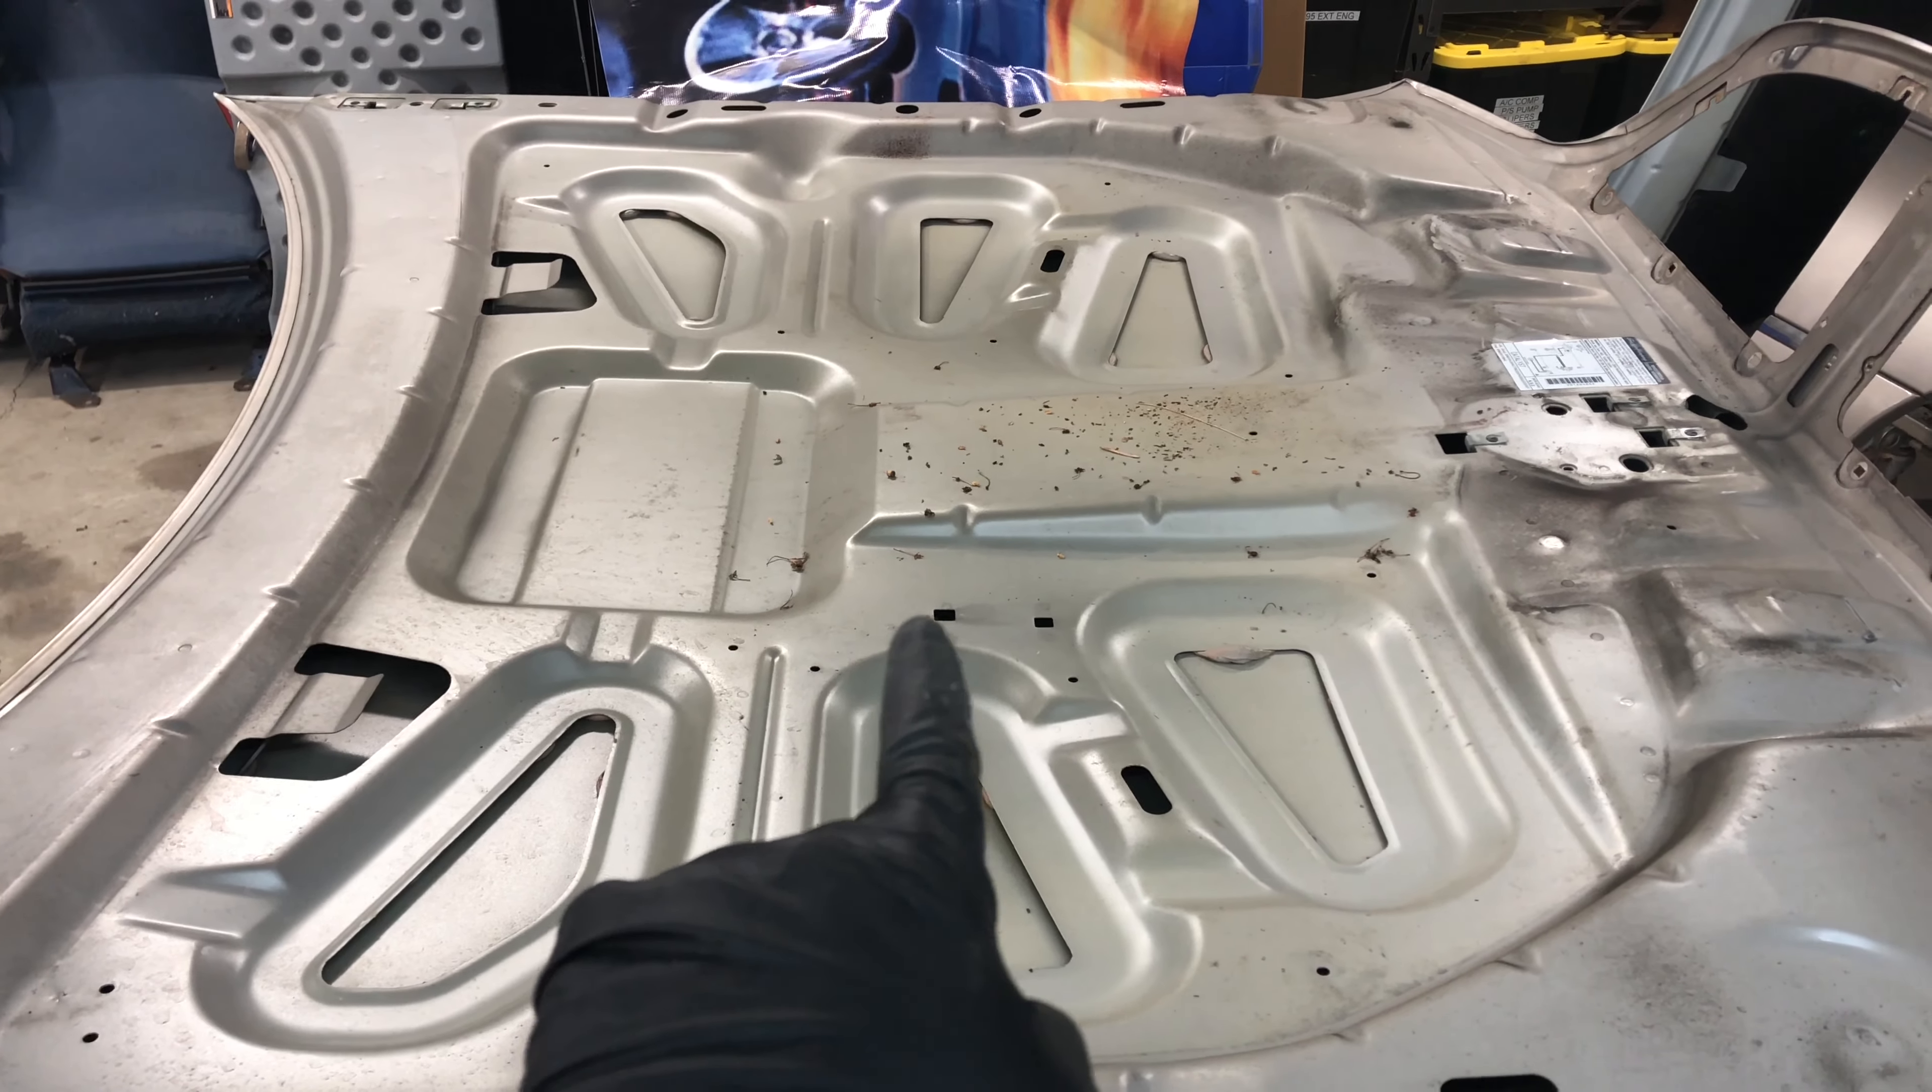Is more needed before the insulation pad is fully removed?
No.